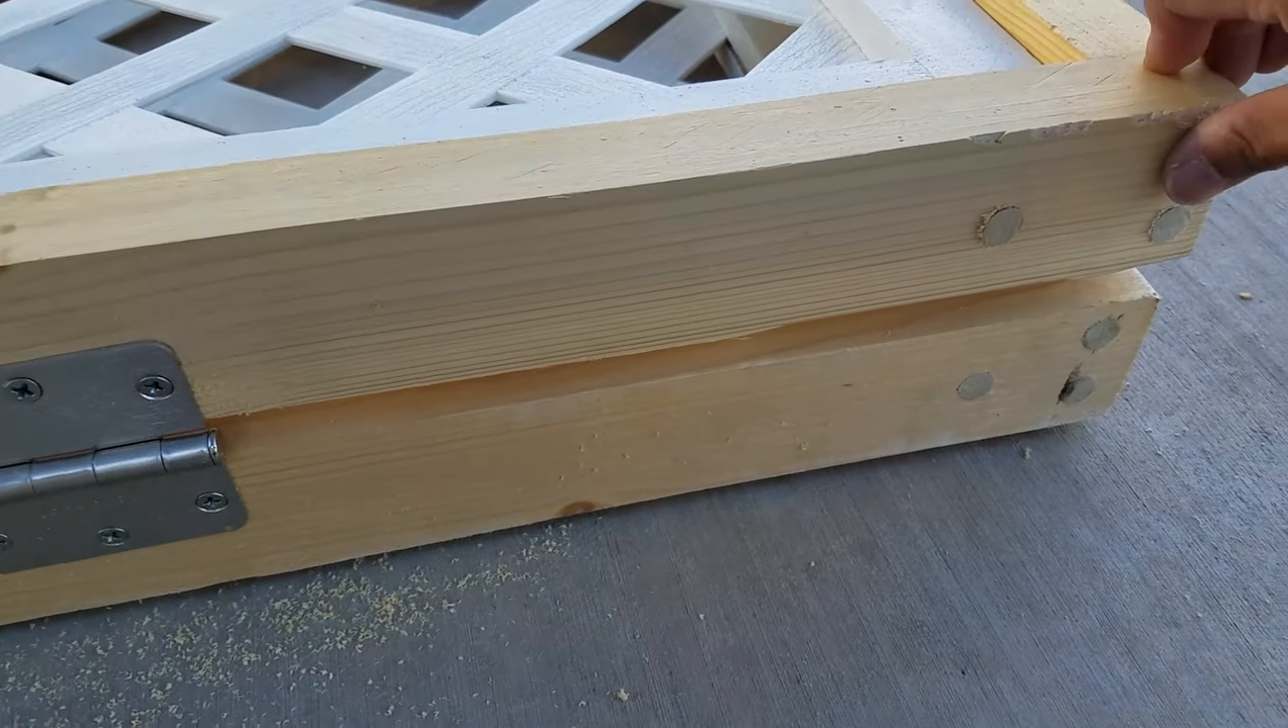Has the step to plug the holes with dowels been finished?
Yes.